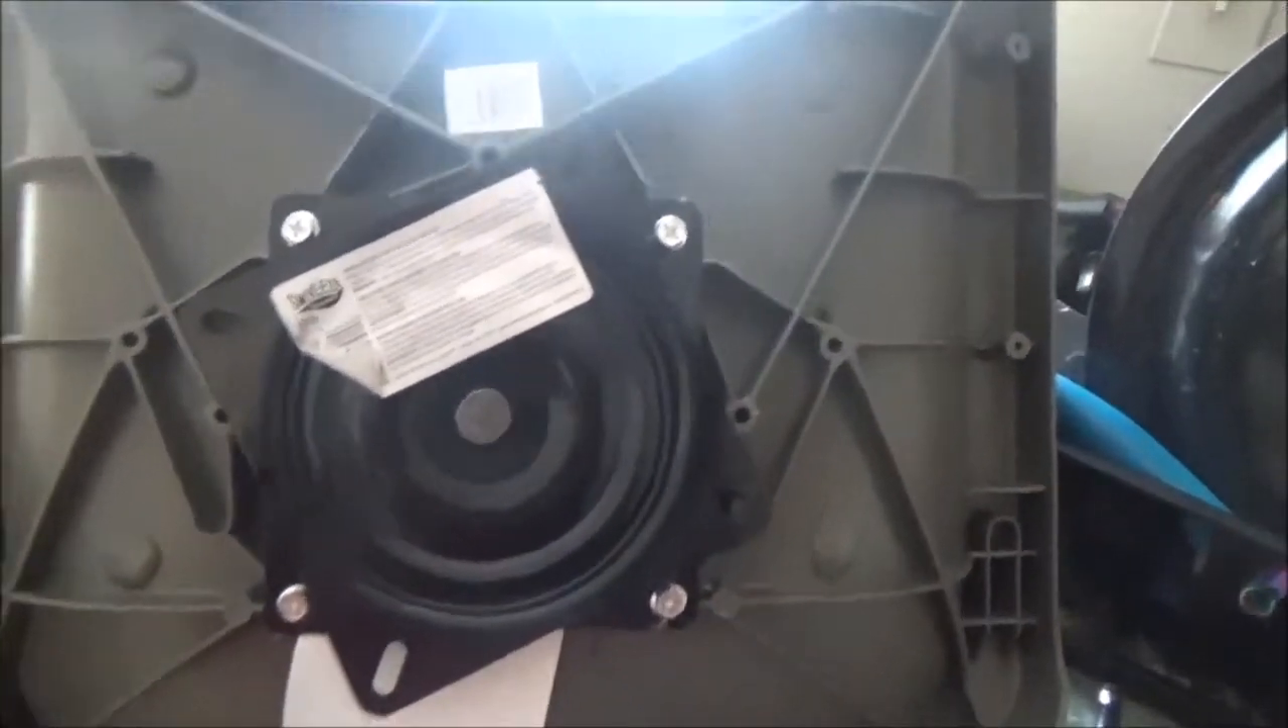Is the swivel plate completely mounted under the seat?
Yes.